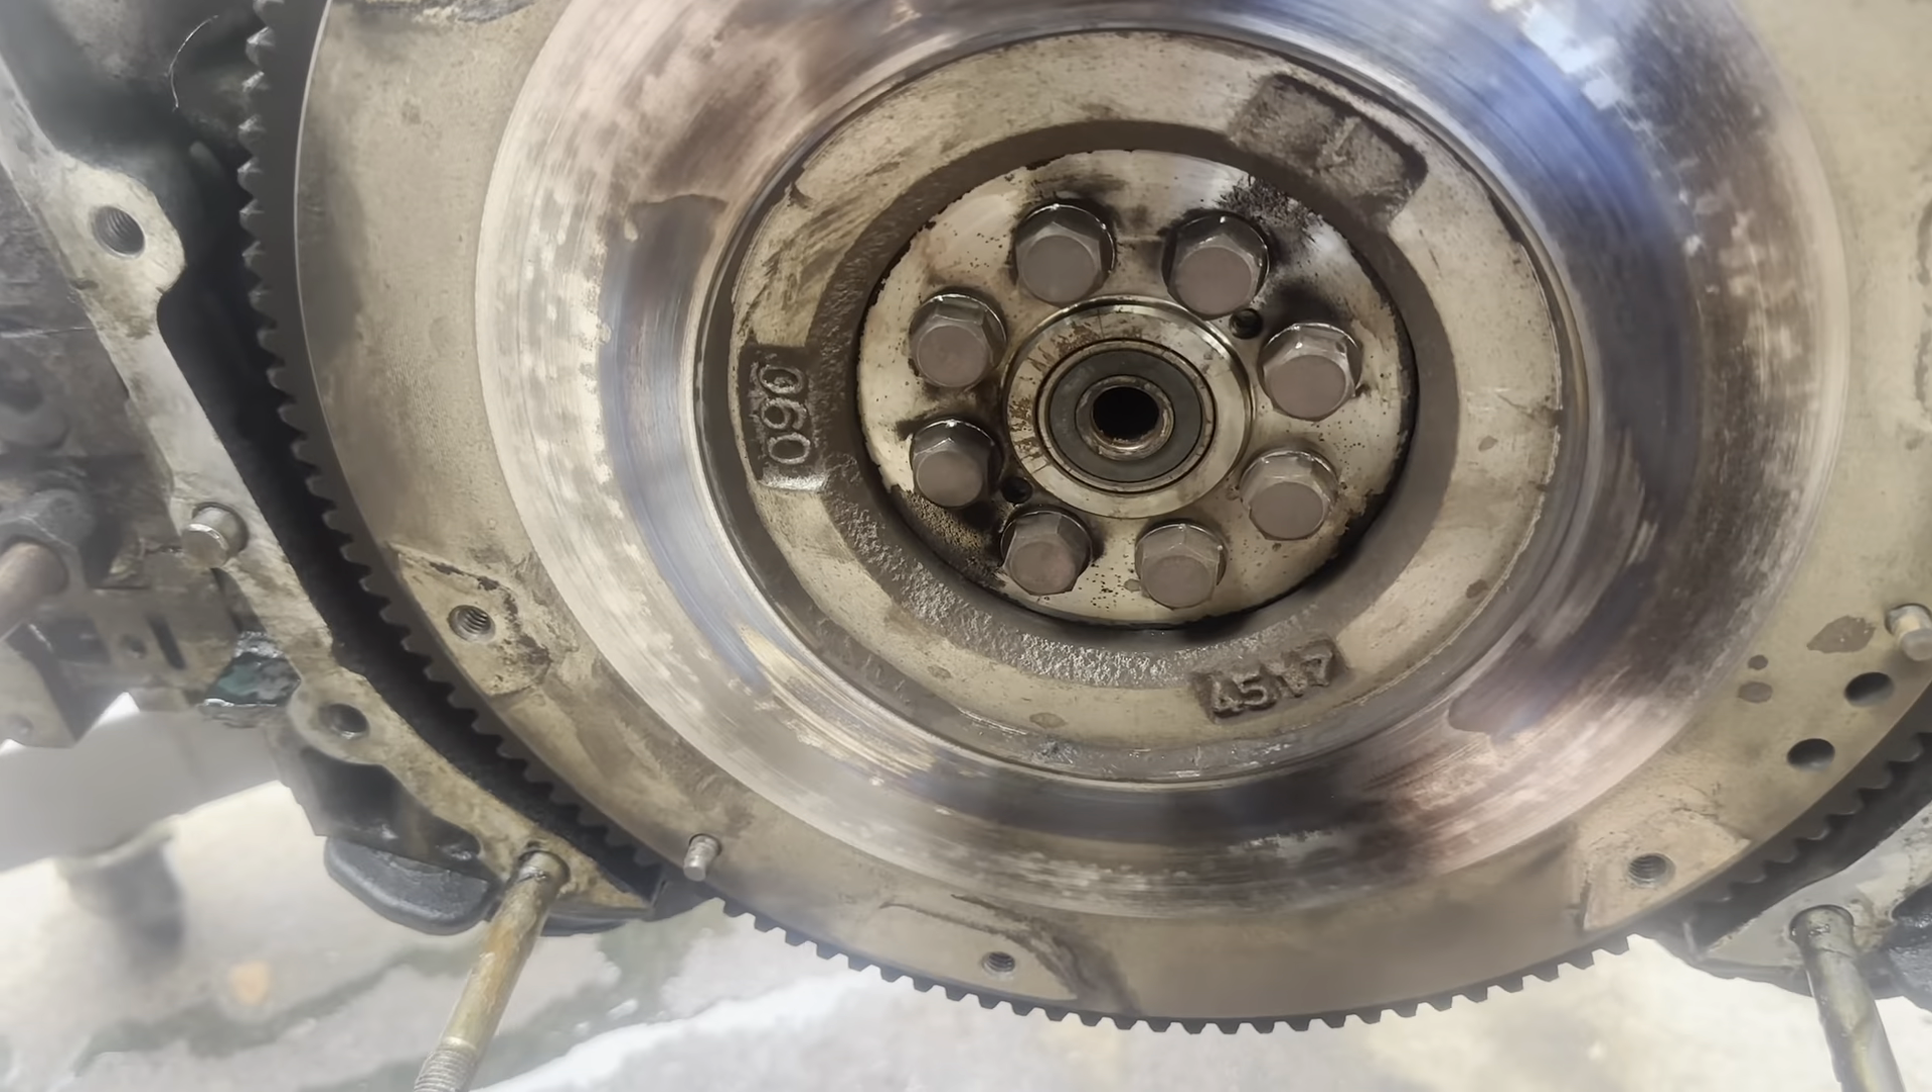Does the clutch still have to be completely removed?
No.